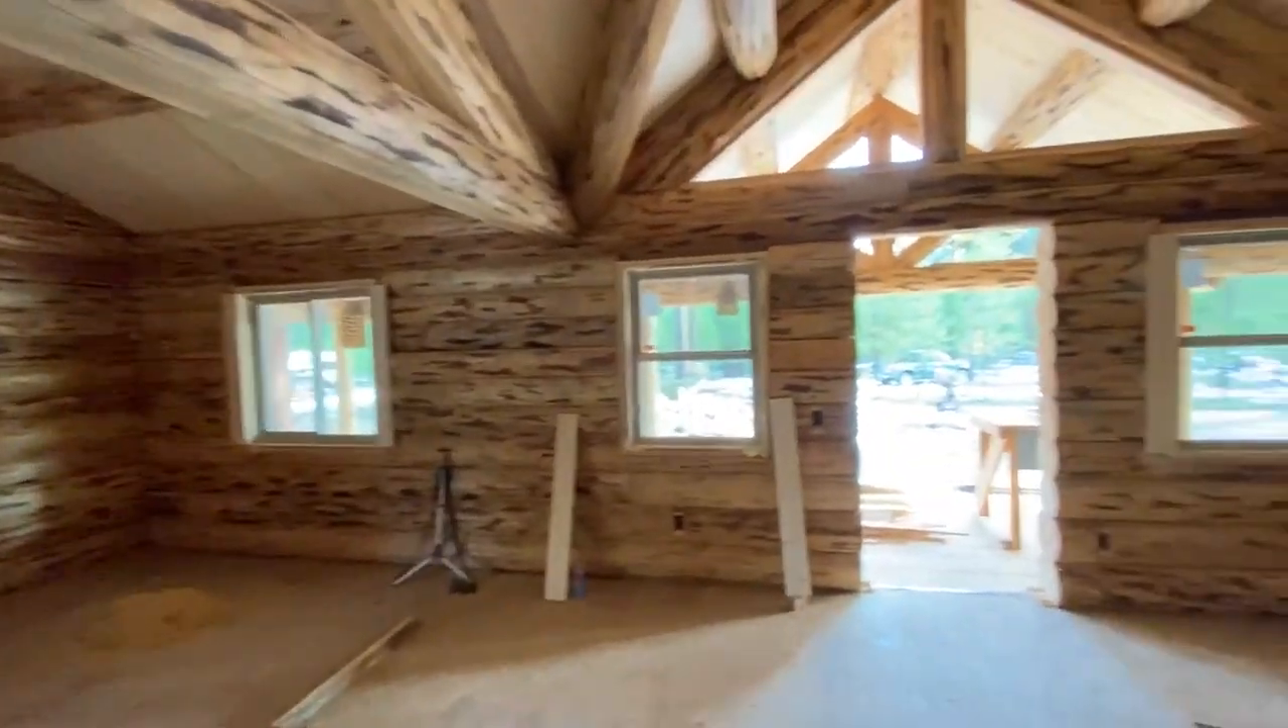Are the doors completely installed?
No.